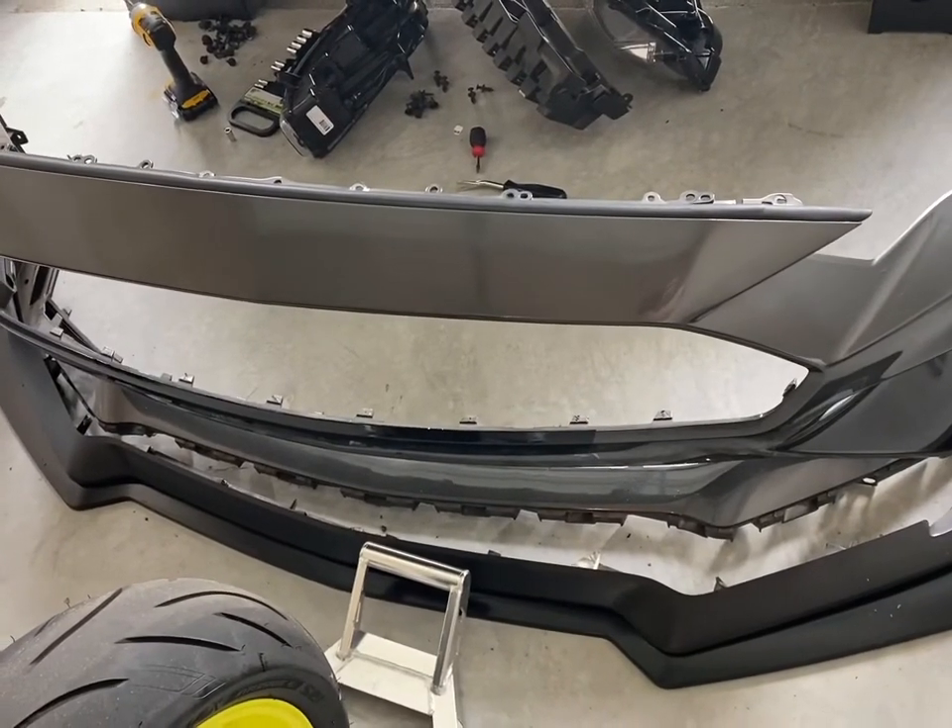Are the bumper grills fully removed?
Yes.